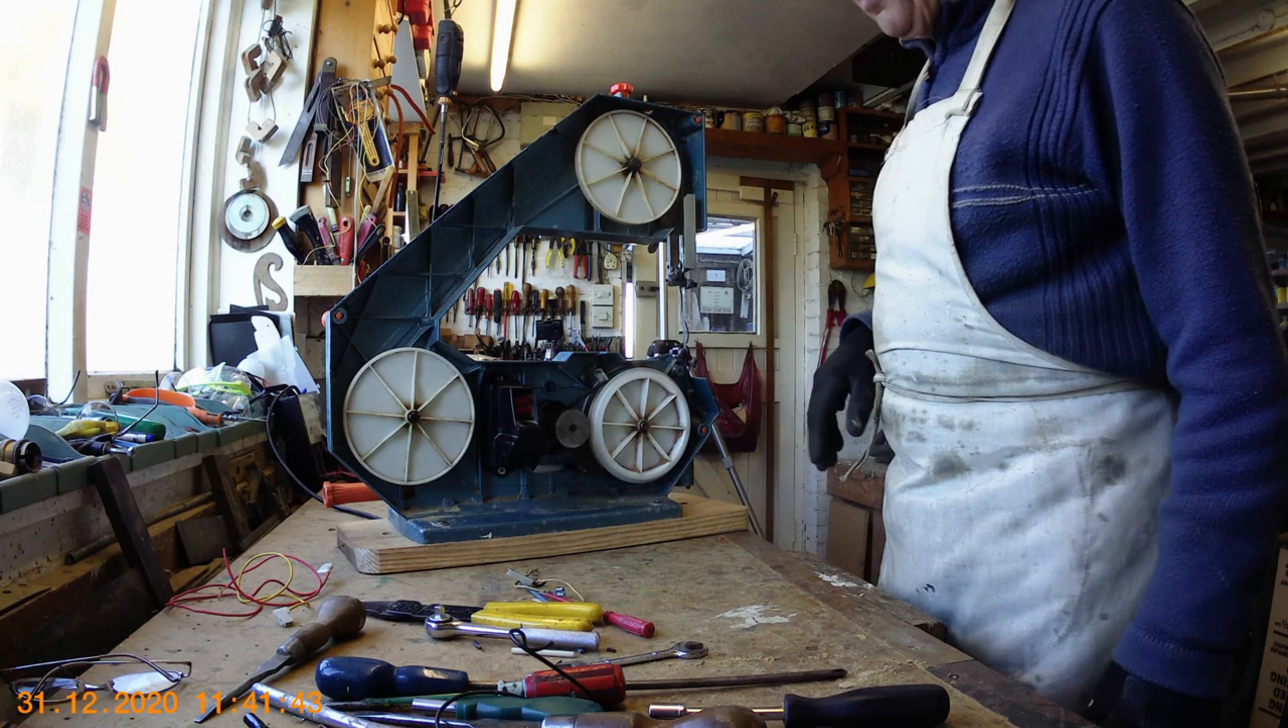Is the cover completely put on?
No.